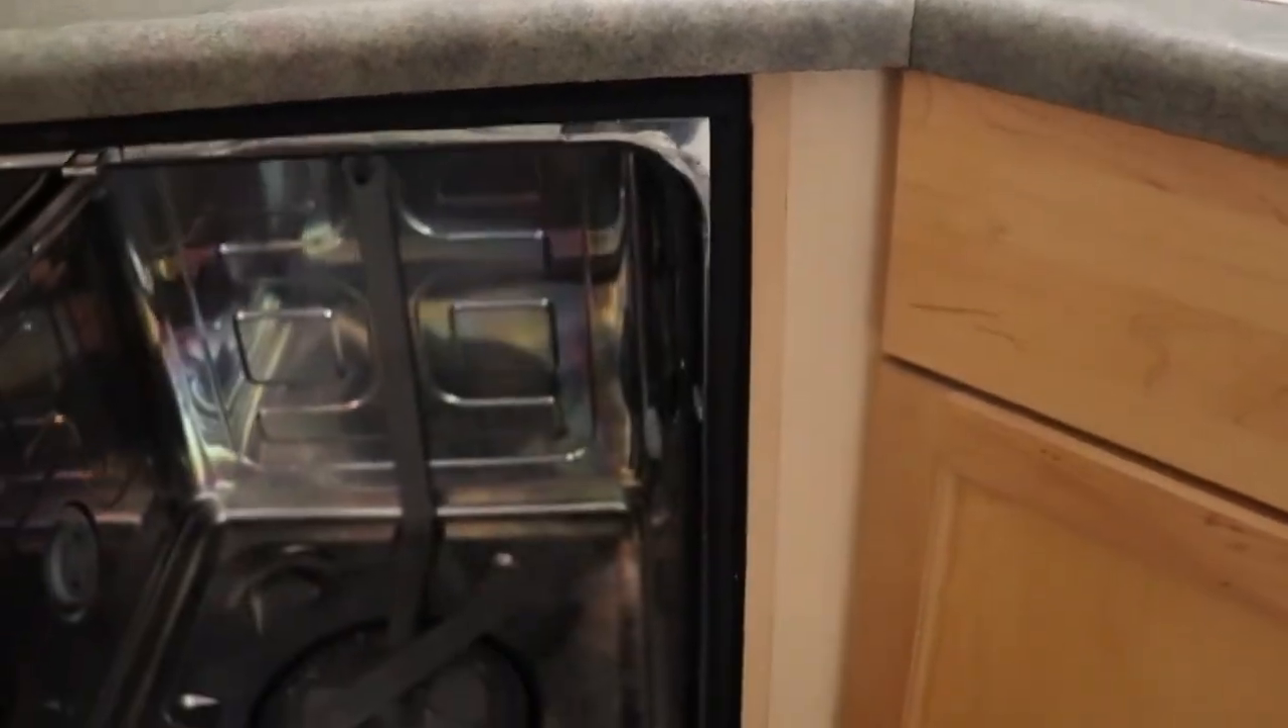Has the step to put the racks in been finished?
No.